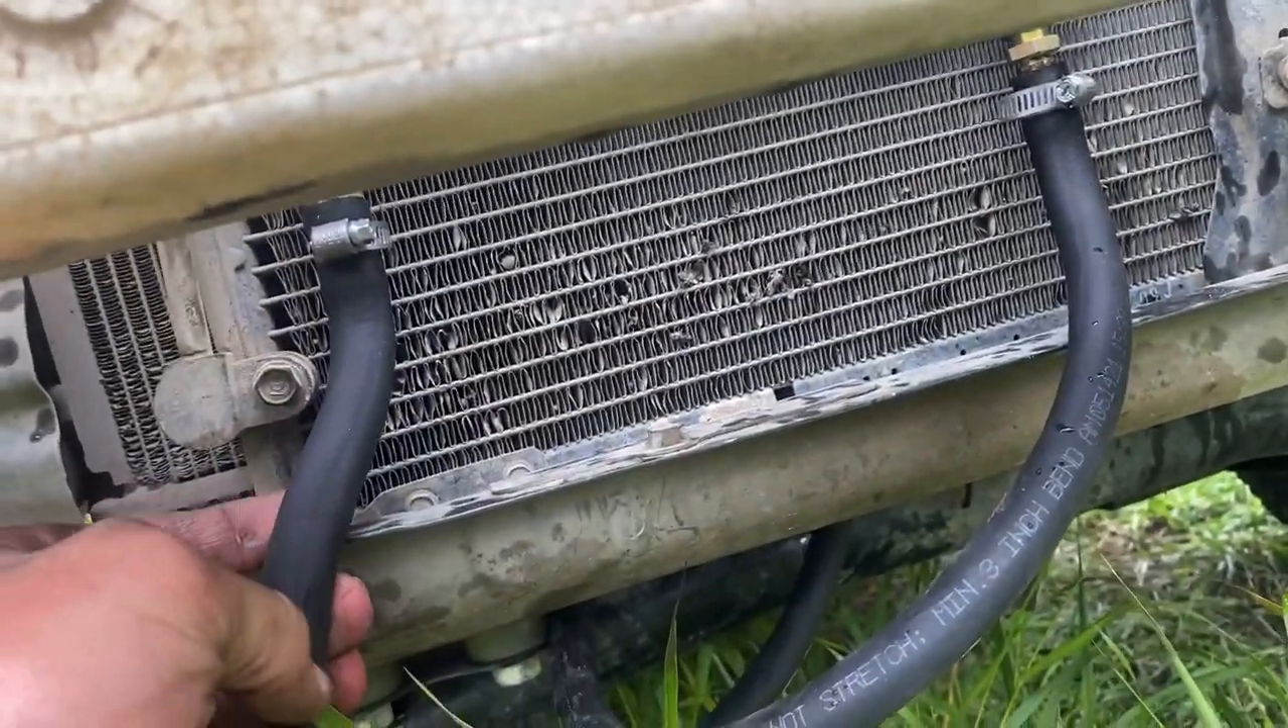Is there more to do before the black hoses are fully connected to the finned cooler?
No.